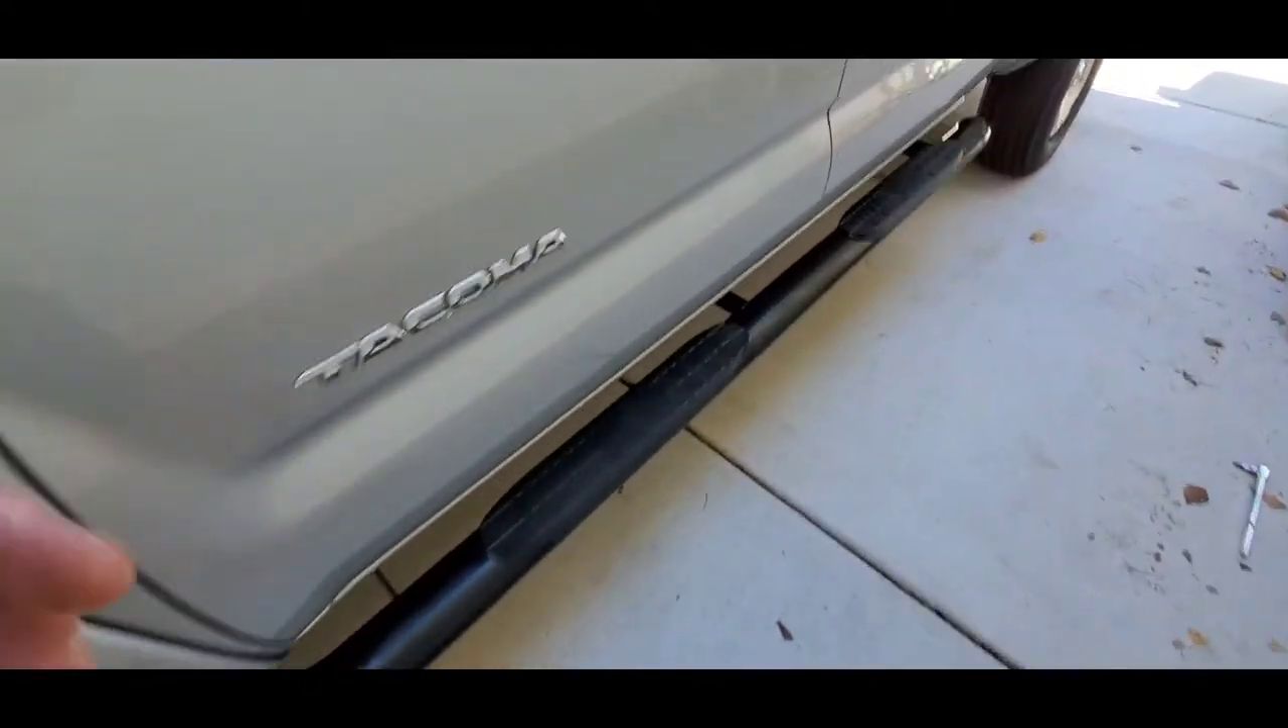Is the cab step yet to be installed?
No.